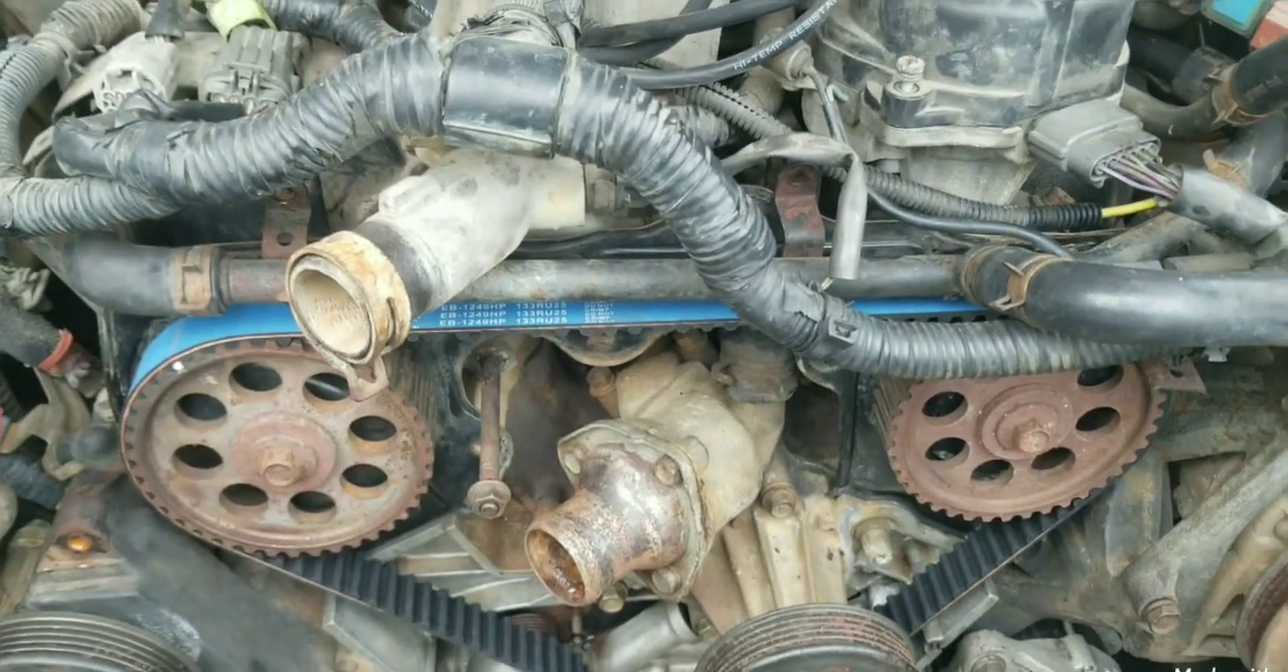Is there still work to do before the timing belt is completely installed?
No.